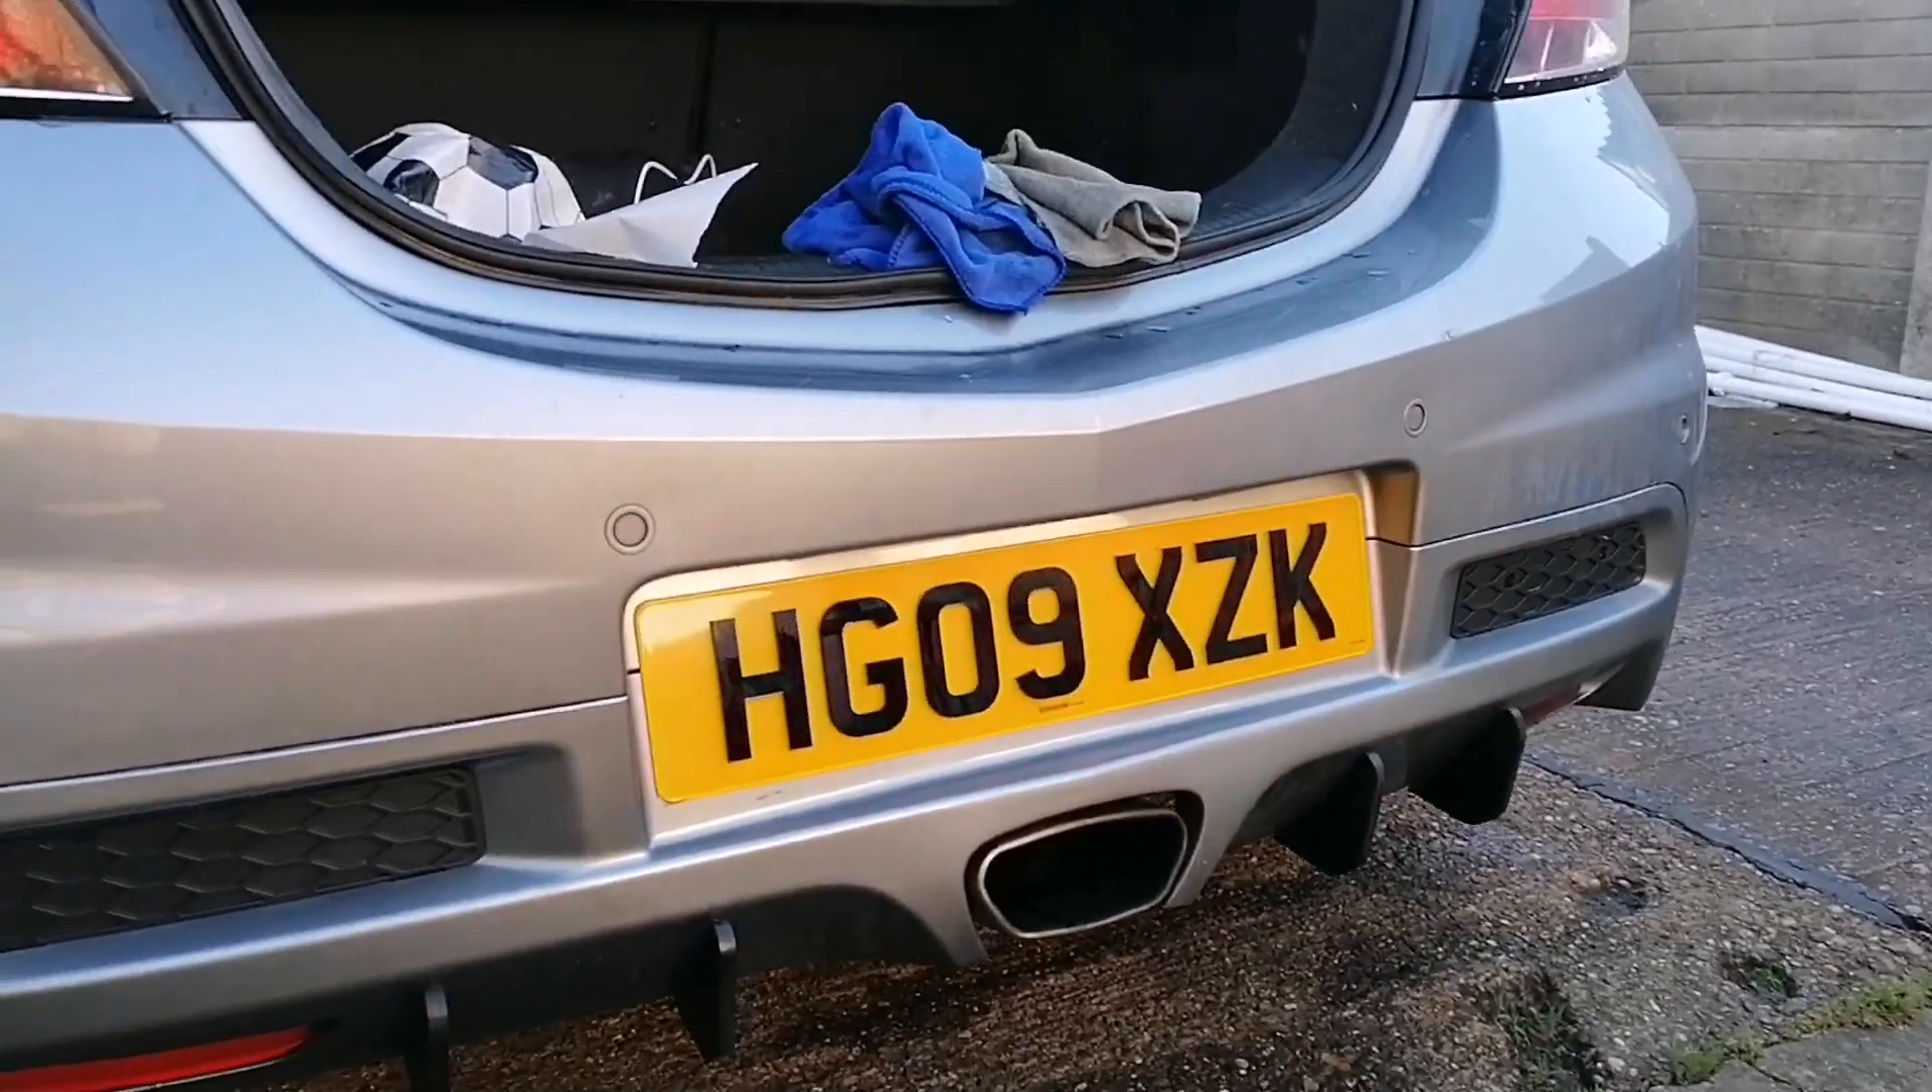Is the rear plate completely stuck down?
Yes.